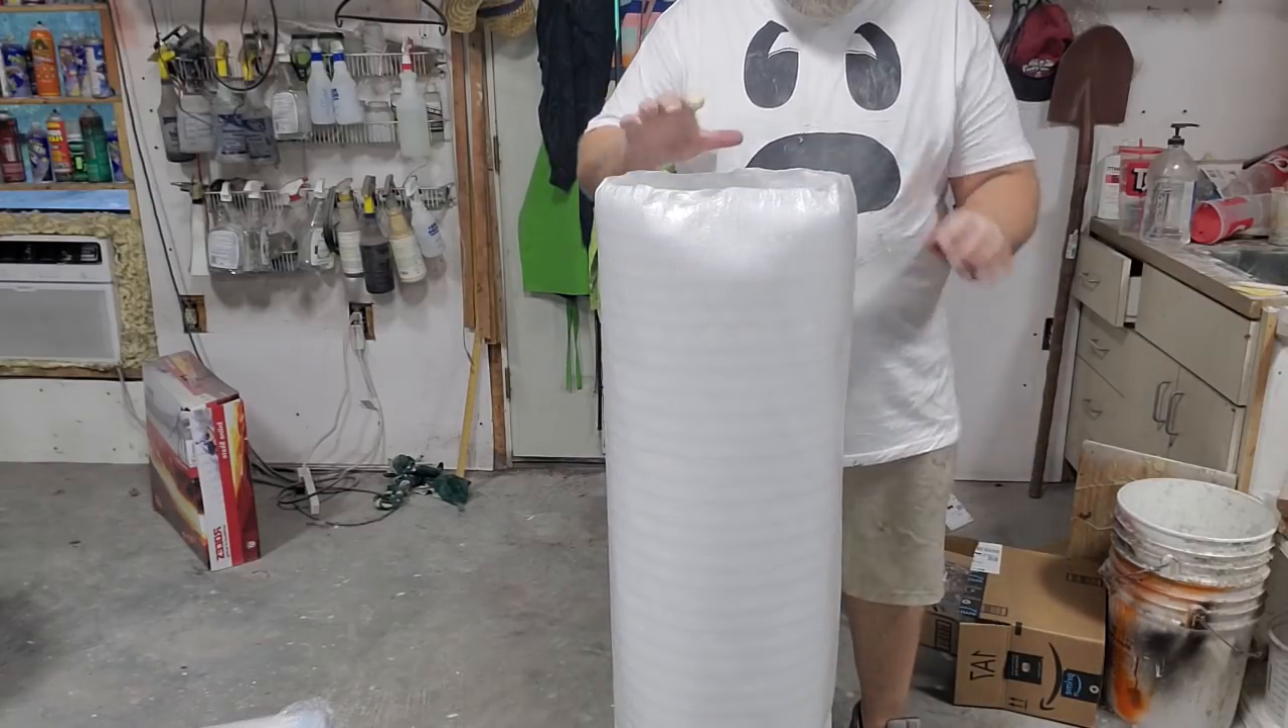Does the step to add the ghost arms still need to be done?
Yes.